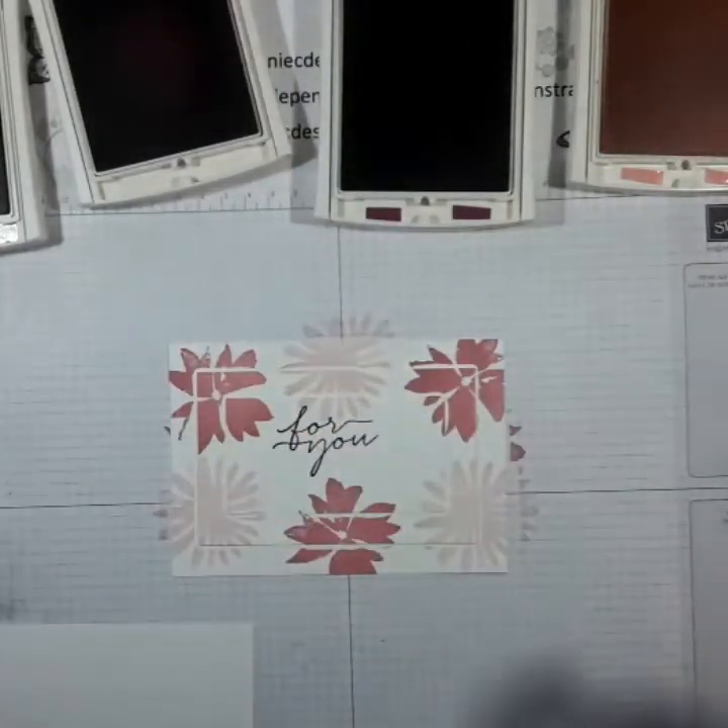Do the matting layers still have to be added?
Yes.